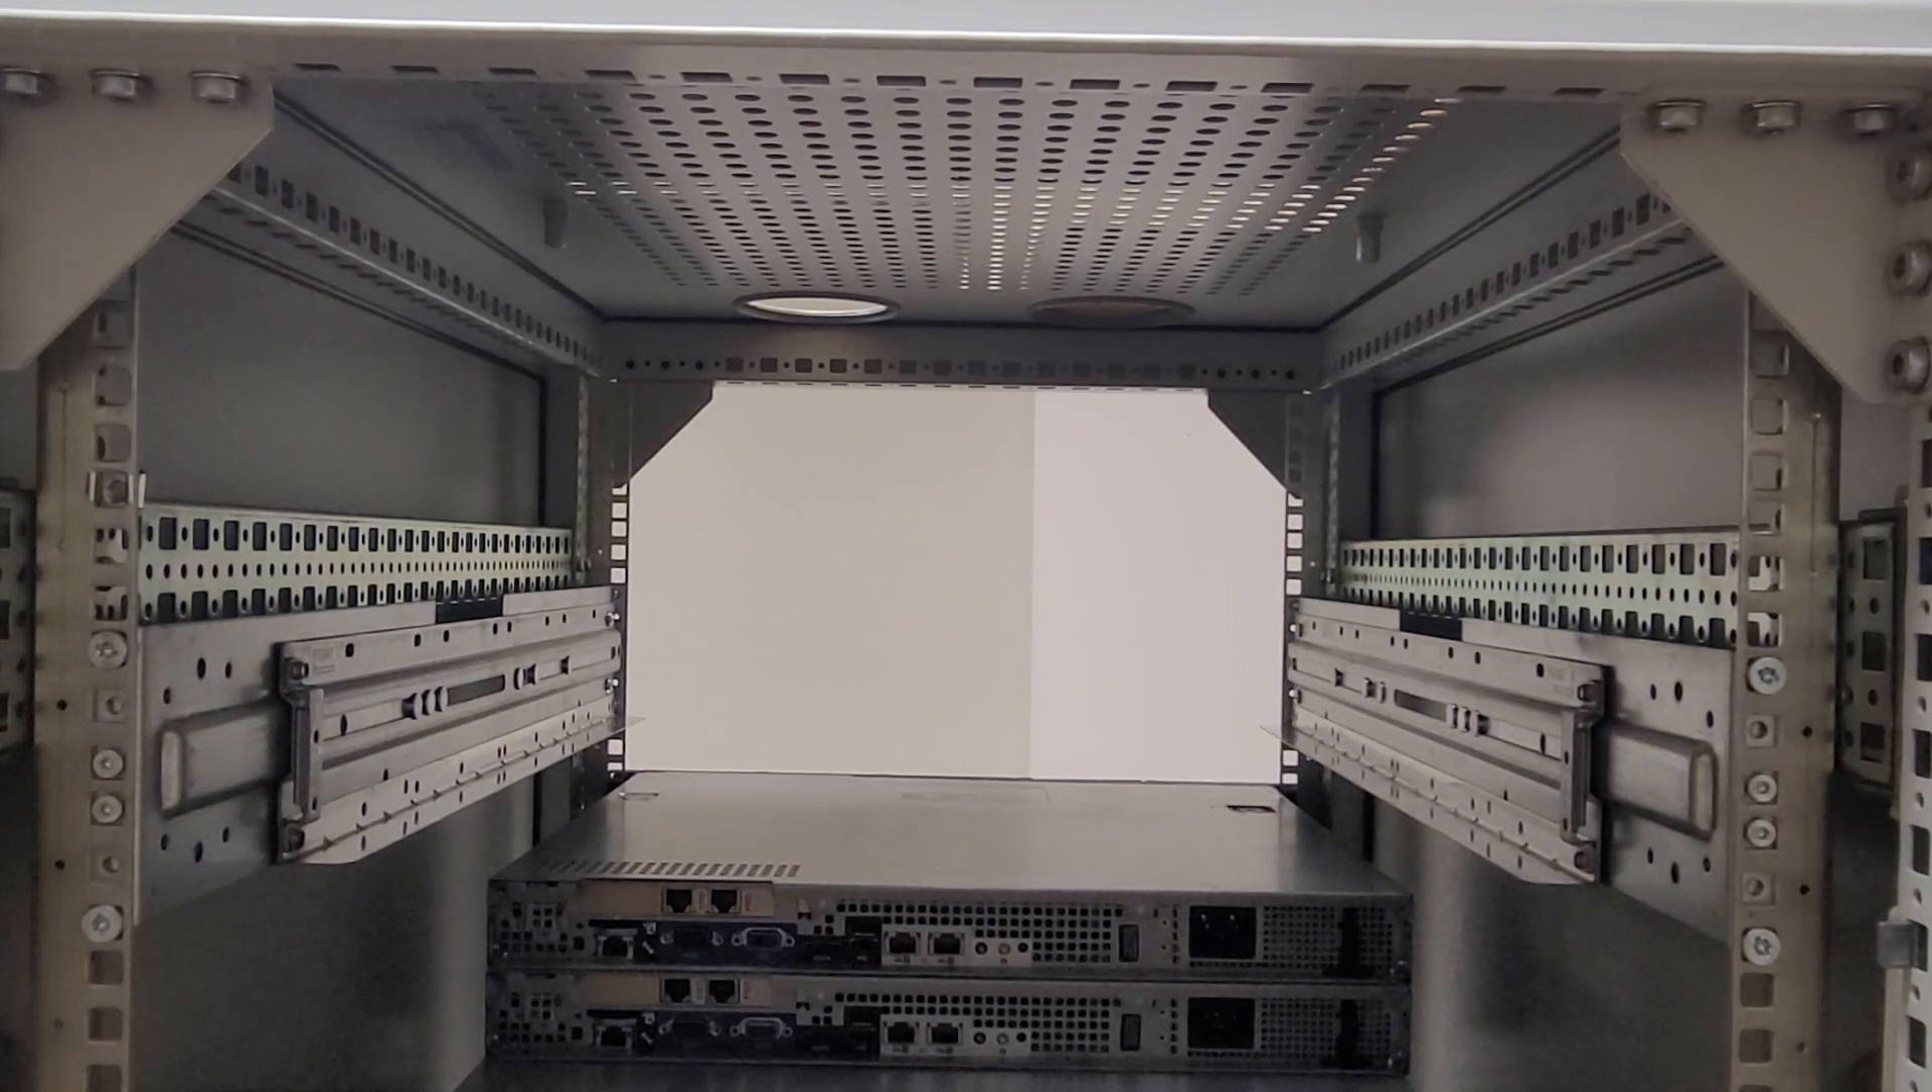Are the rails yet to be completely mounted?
No.